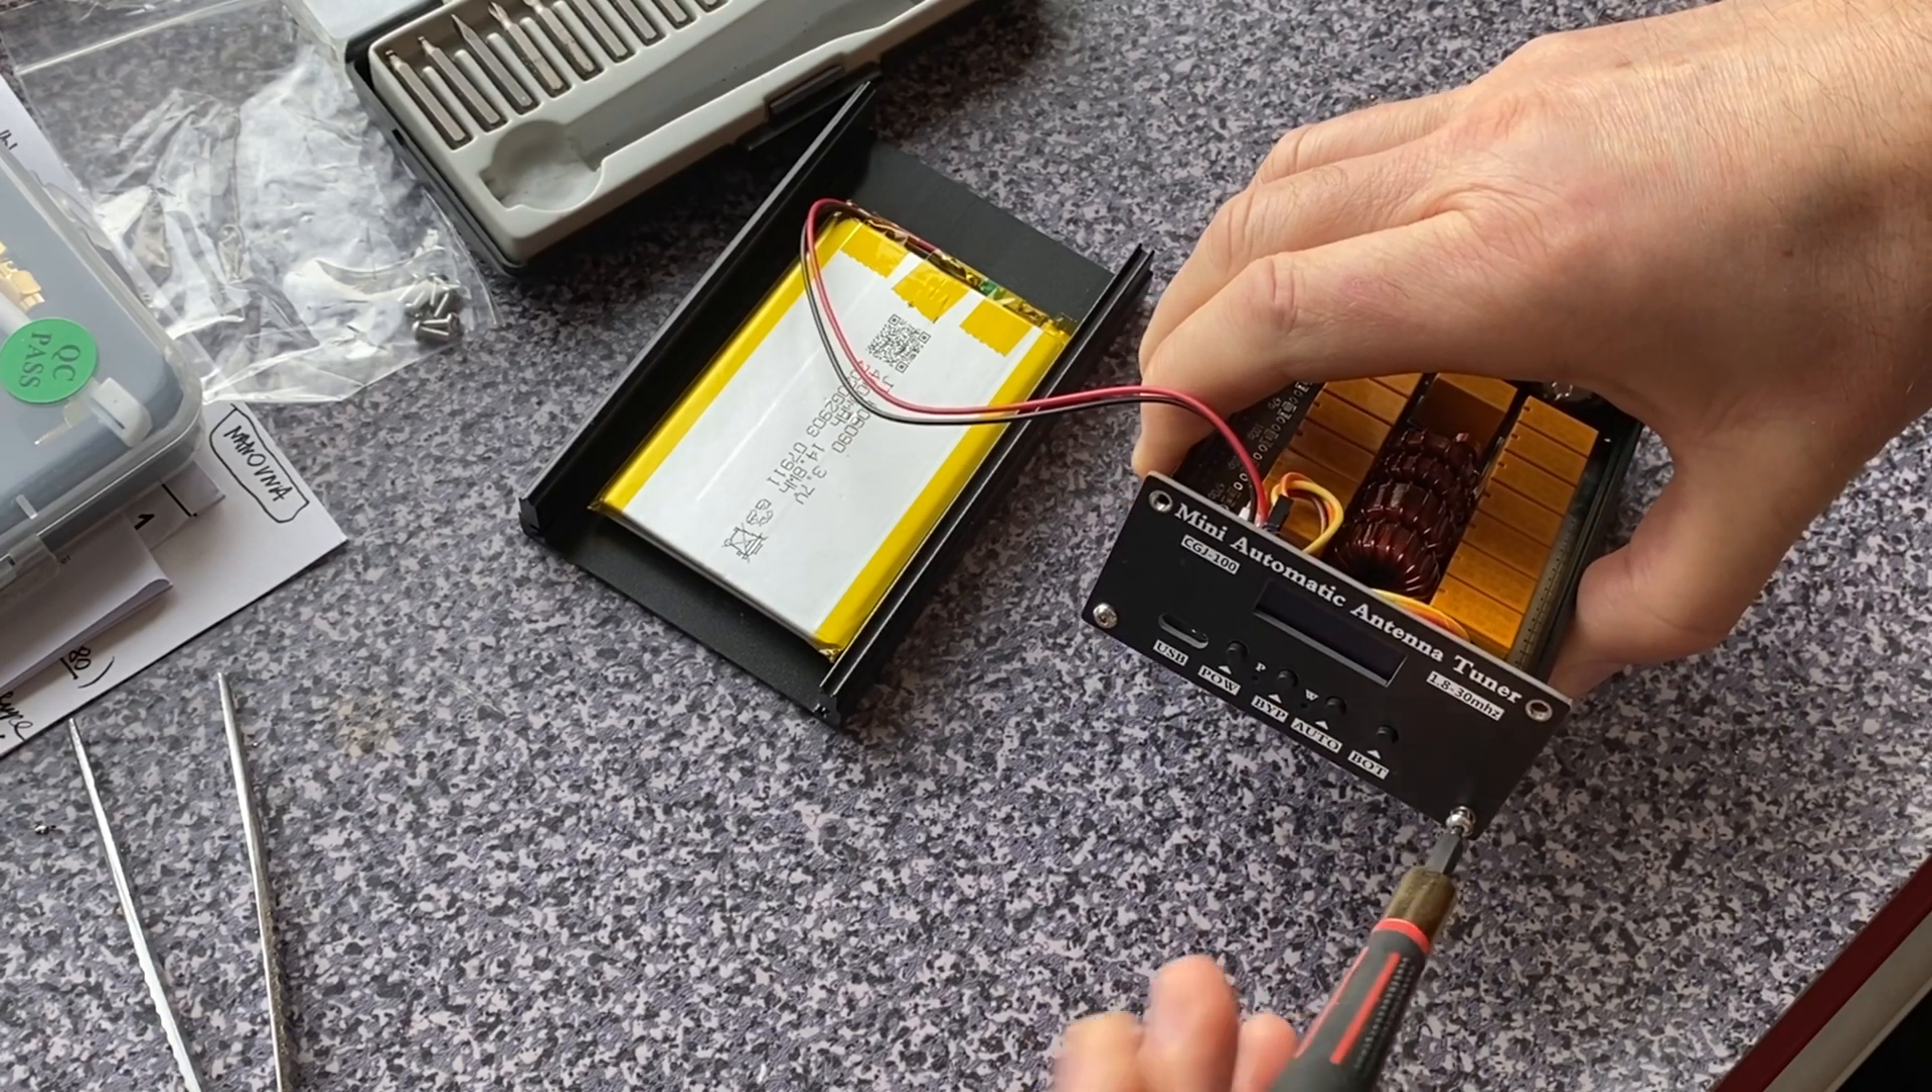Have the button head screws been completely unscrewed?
No.